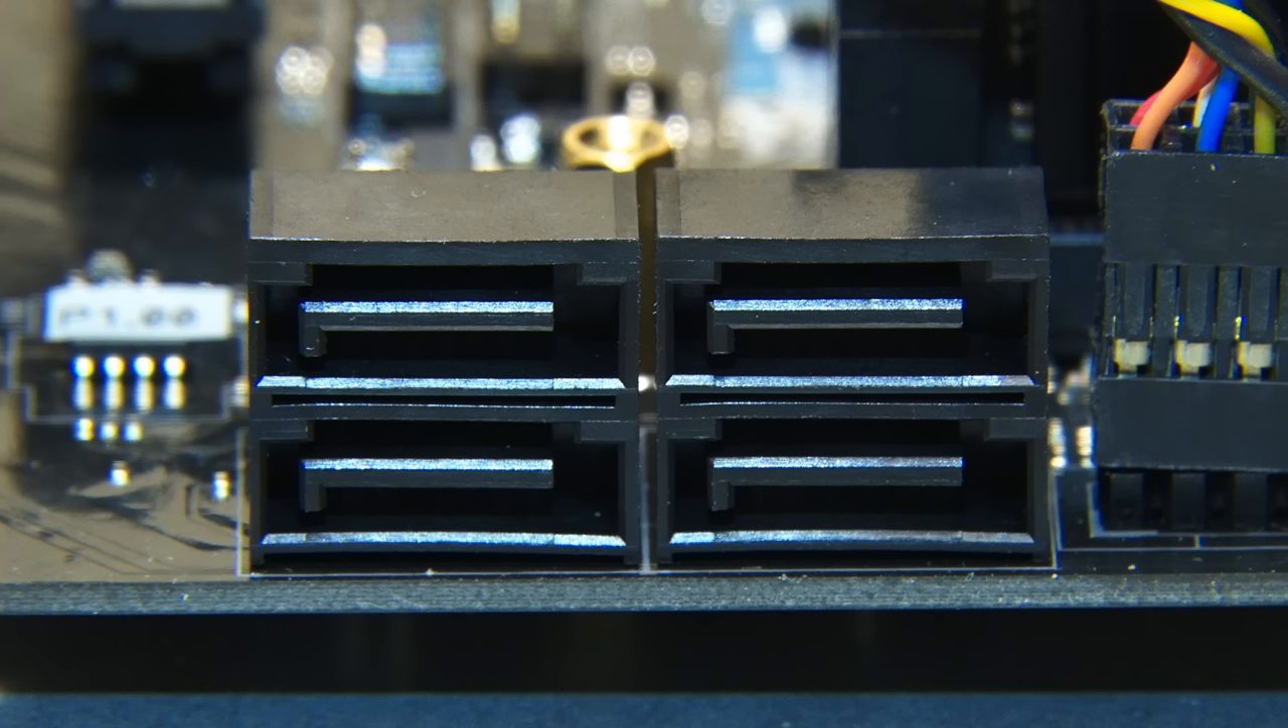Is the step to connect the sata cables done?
No.